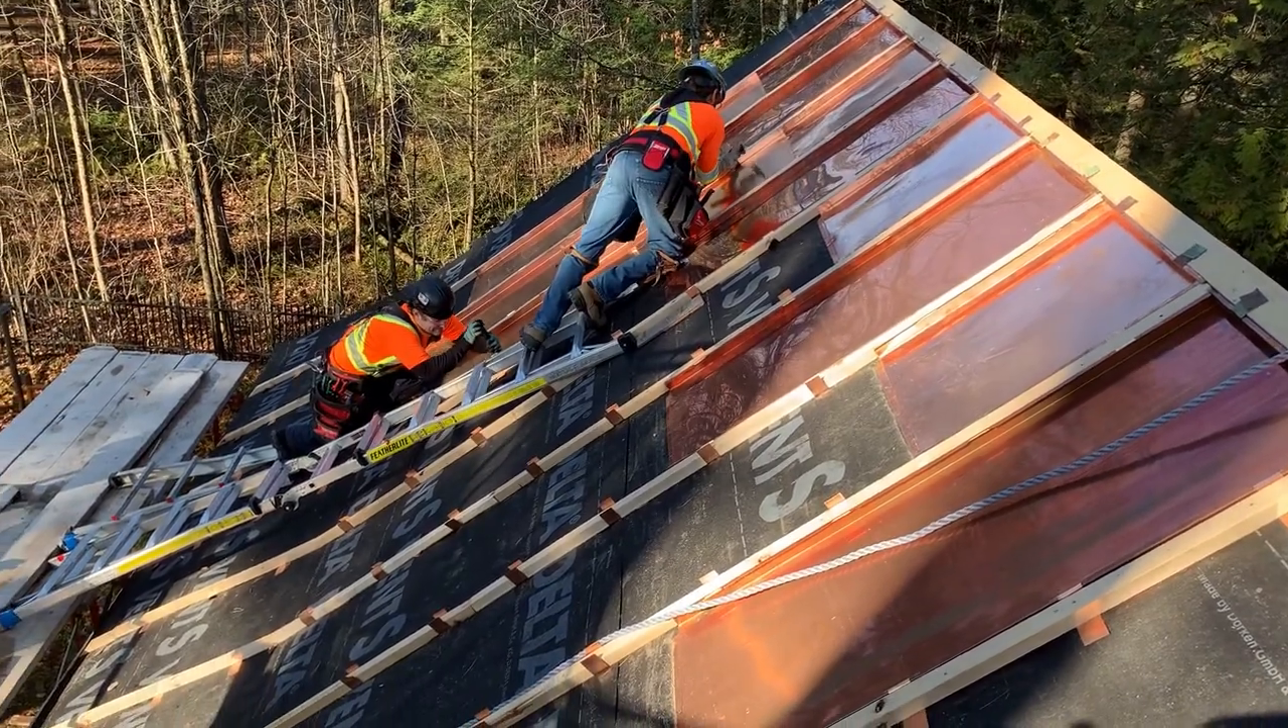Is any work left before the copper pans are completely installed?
Yes.